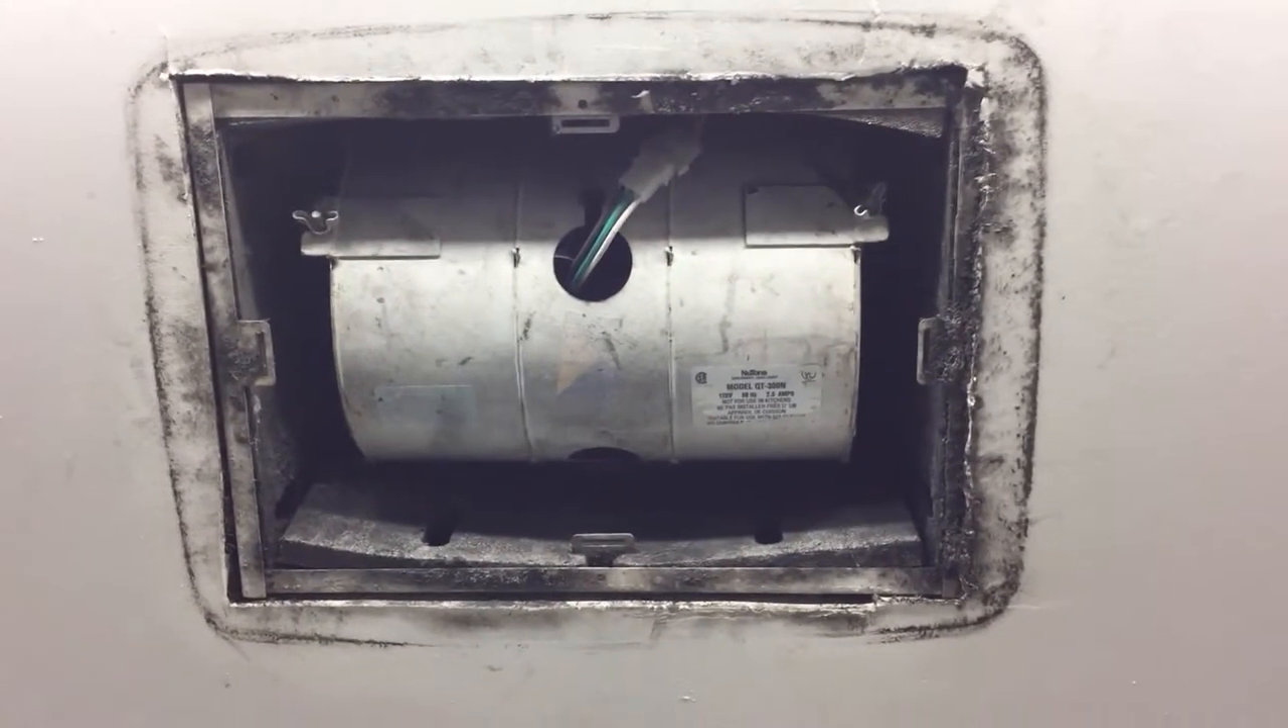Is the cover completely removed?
Yes.